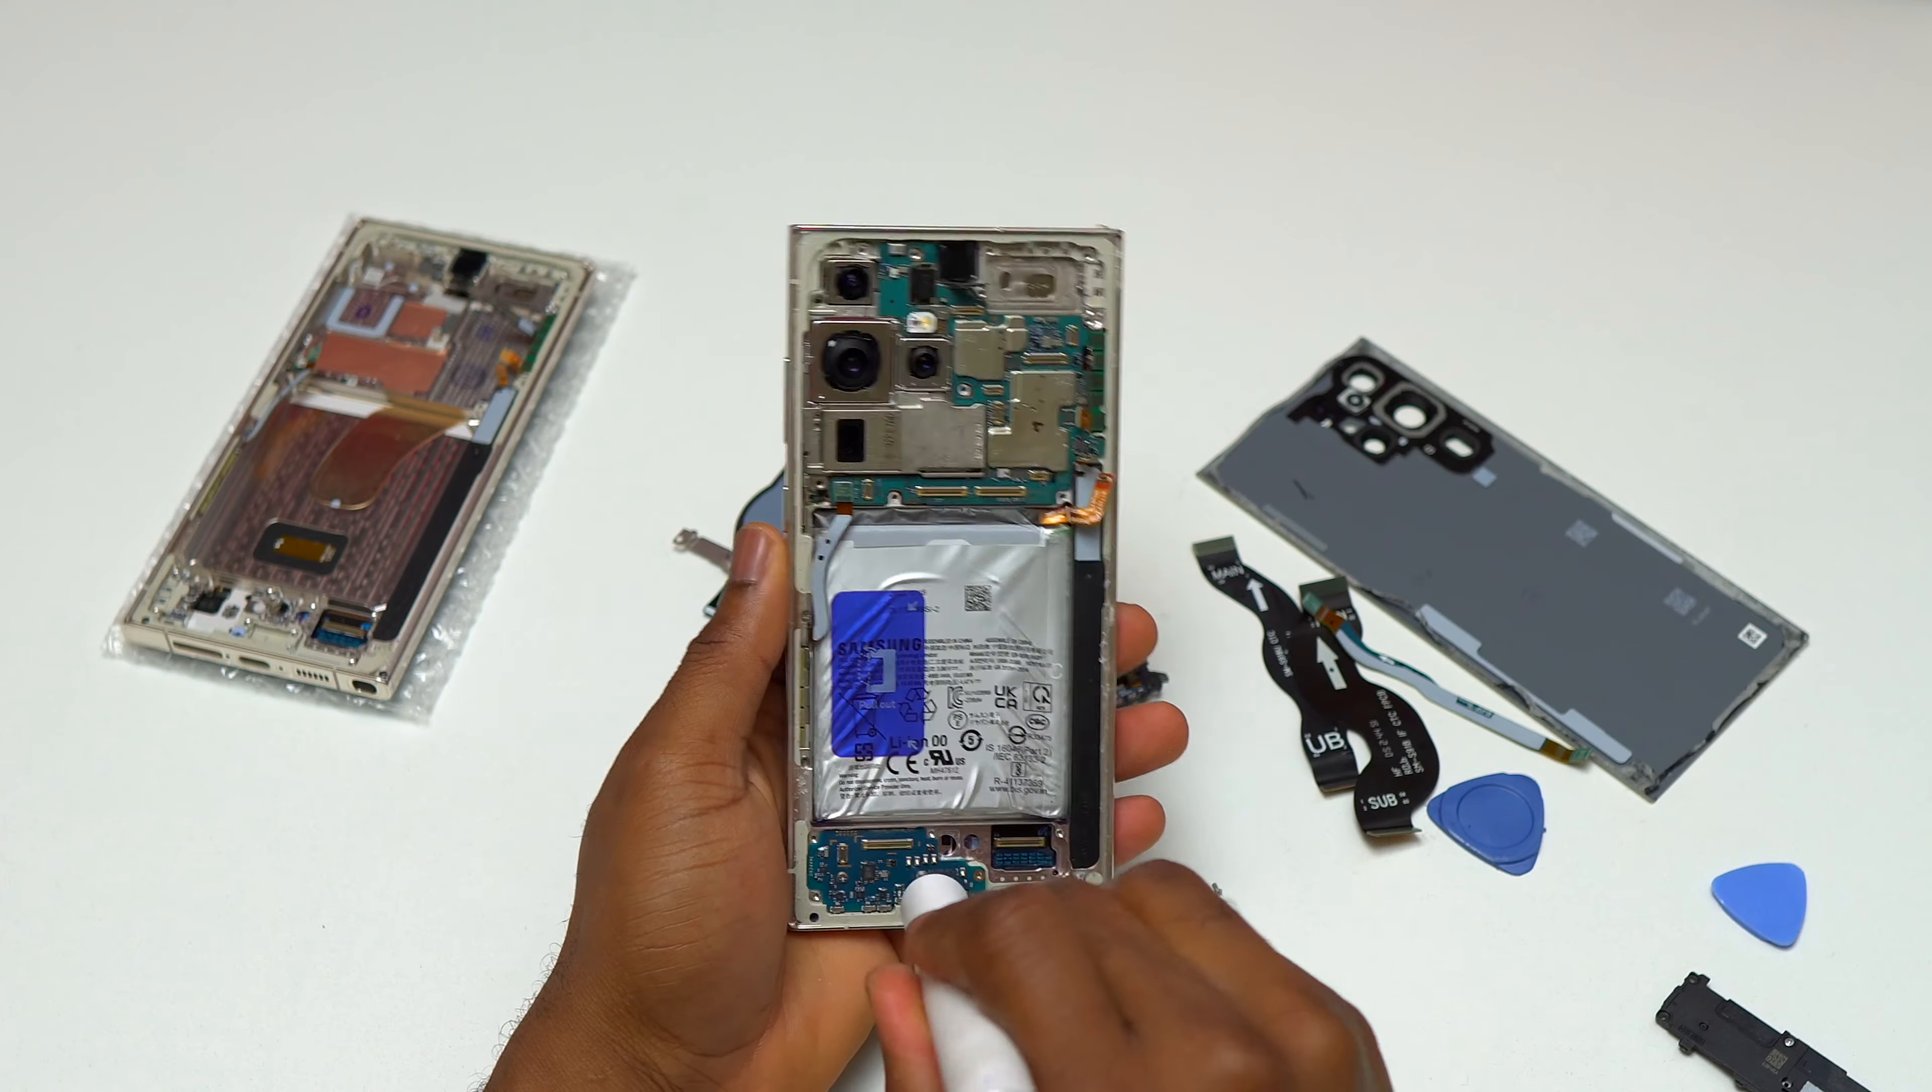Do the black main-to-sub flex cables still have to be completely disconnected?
No.